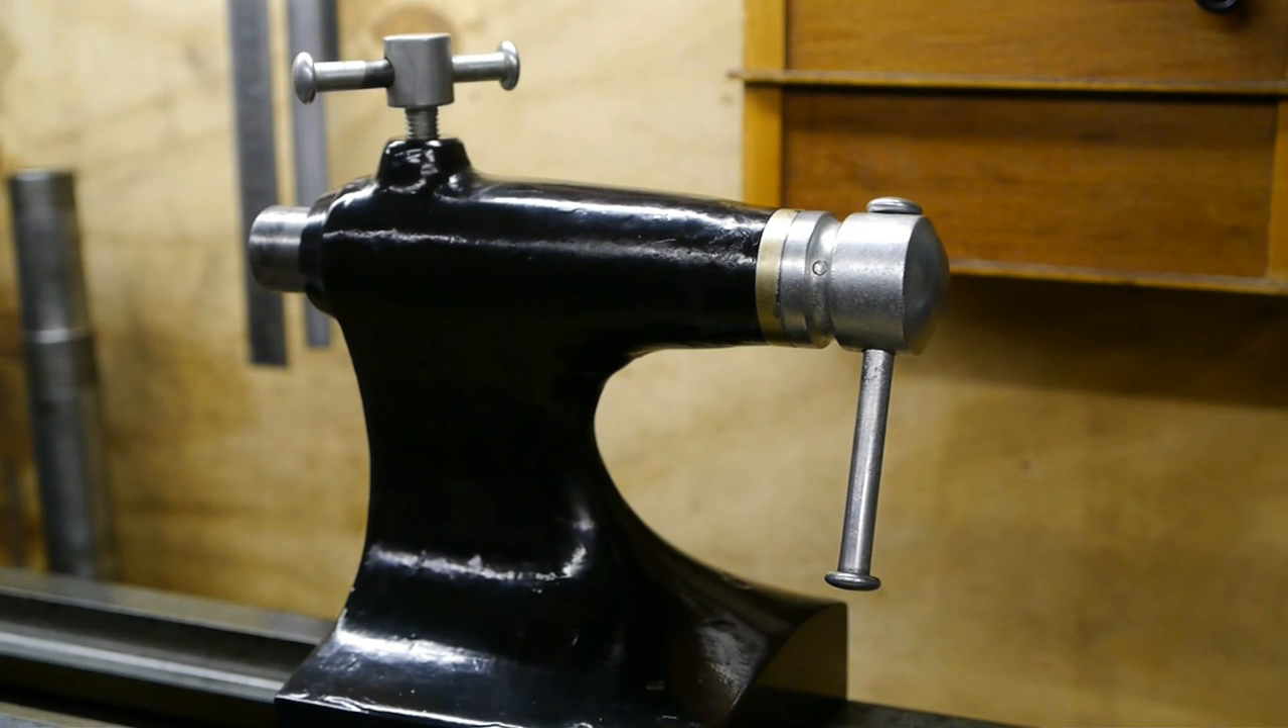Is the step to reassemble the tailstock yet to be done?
No.